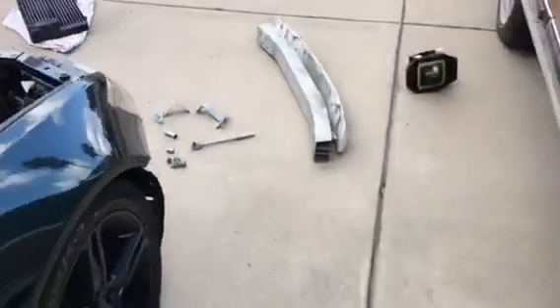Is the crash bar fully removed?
Yes.